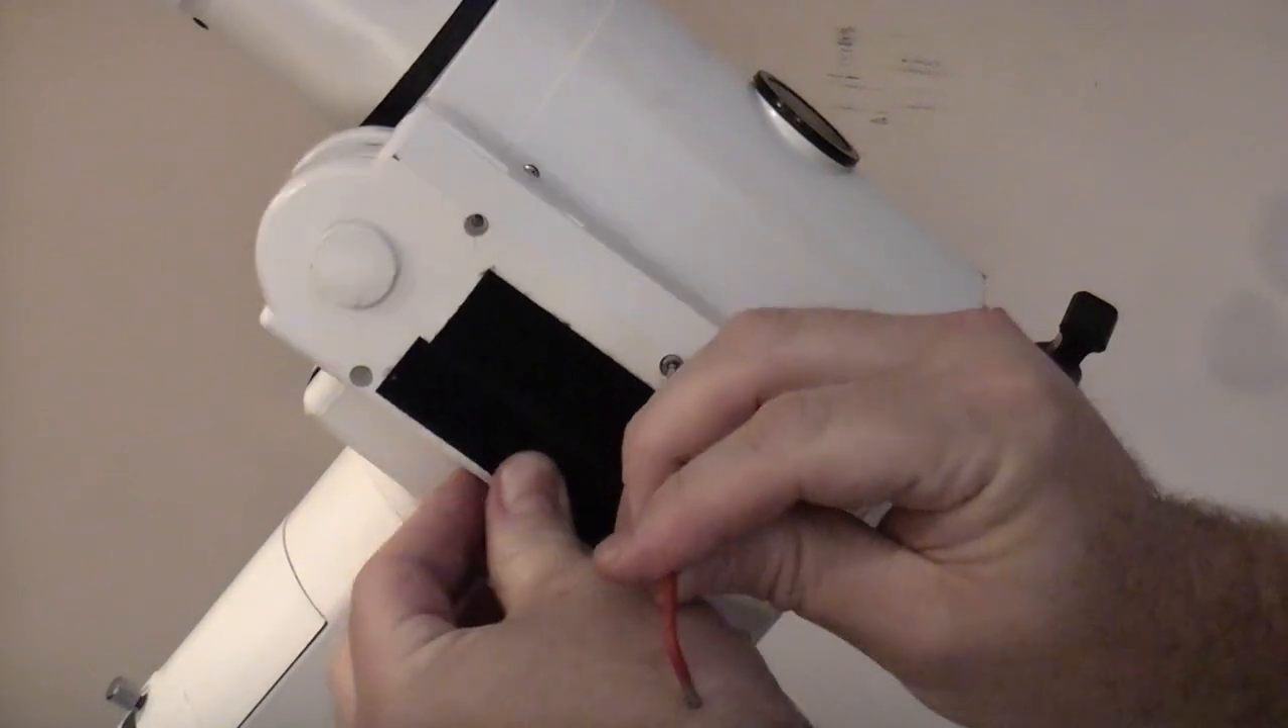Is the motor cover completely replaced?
No.